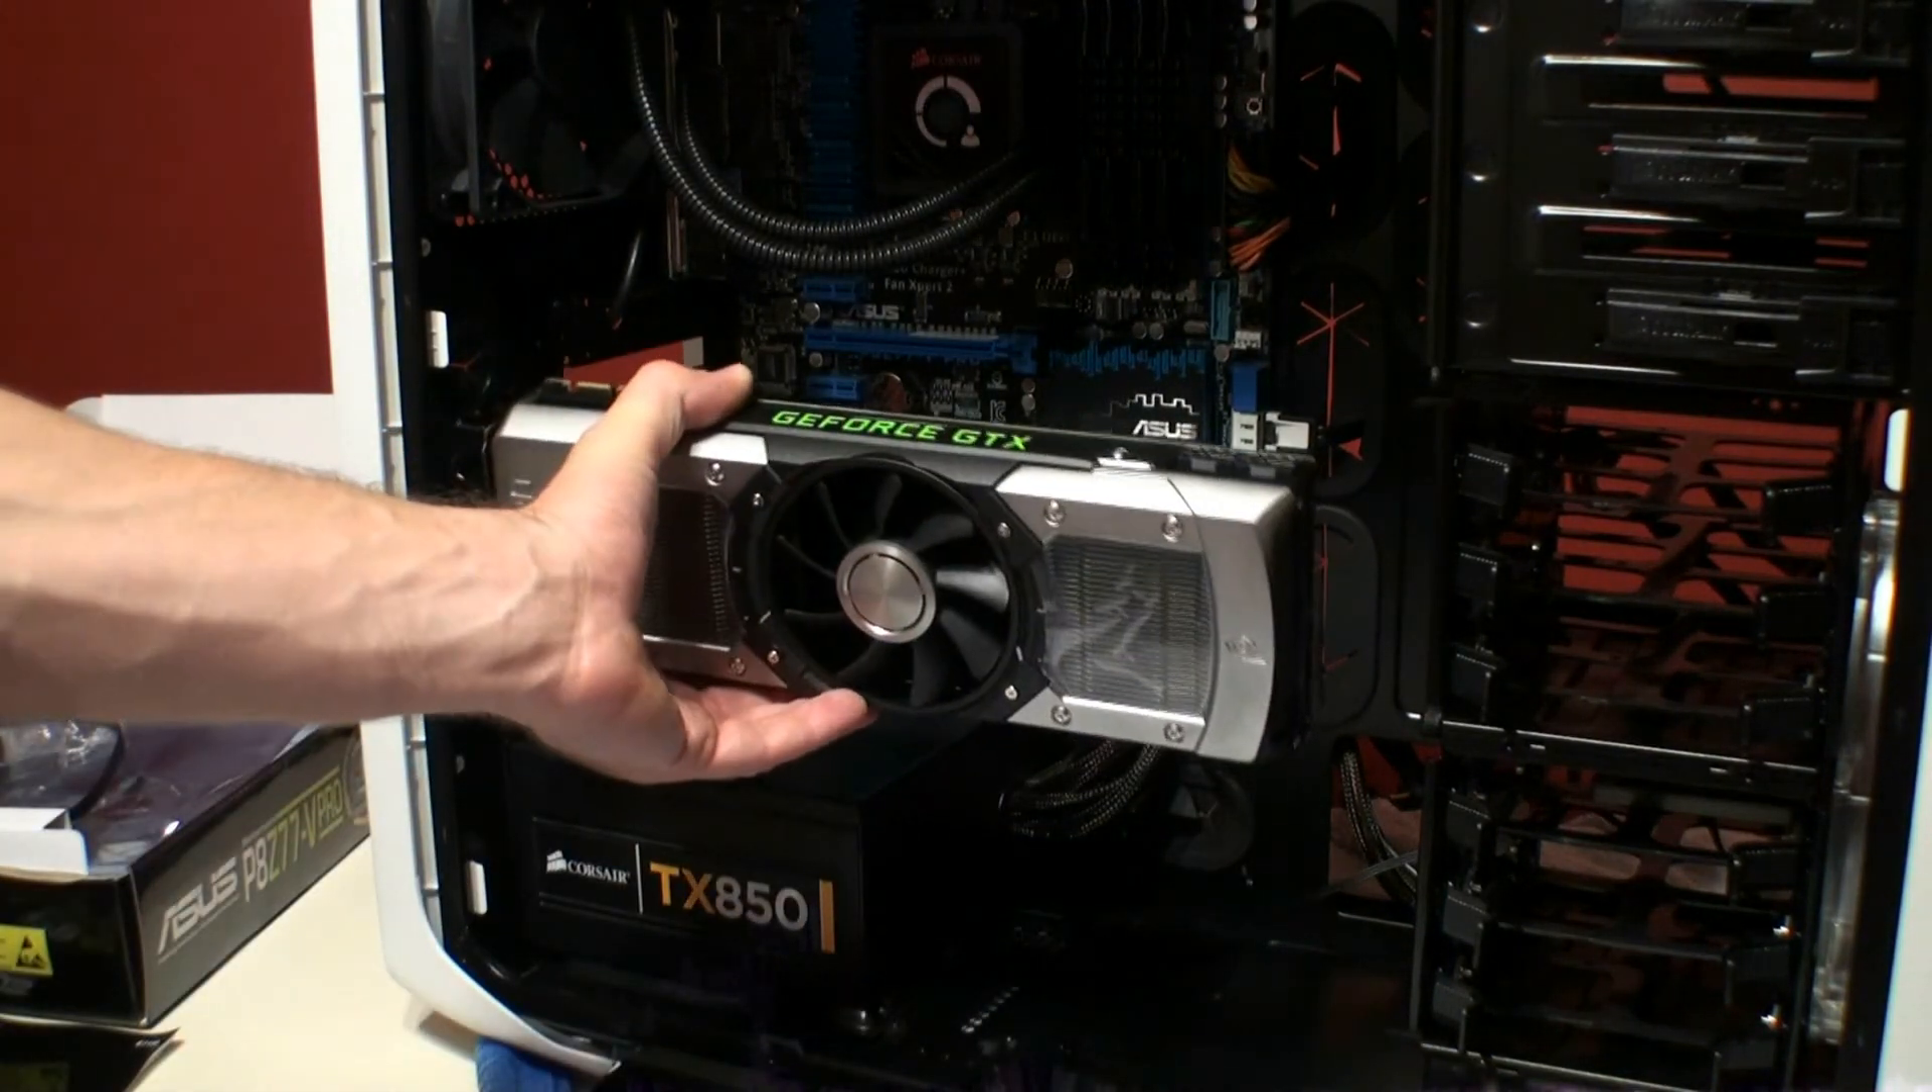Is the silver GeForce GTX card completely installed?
No.